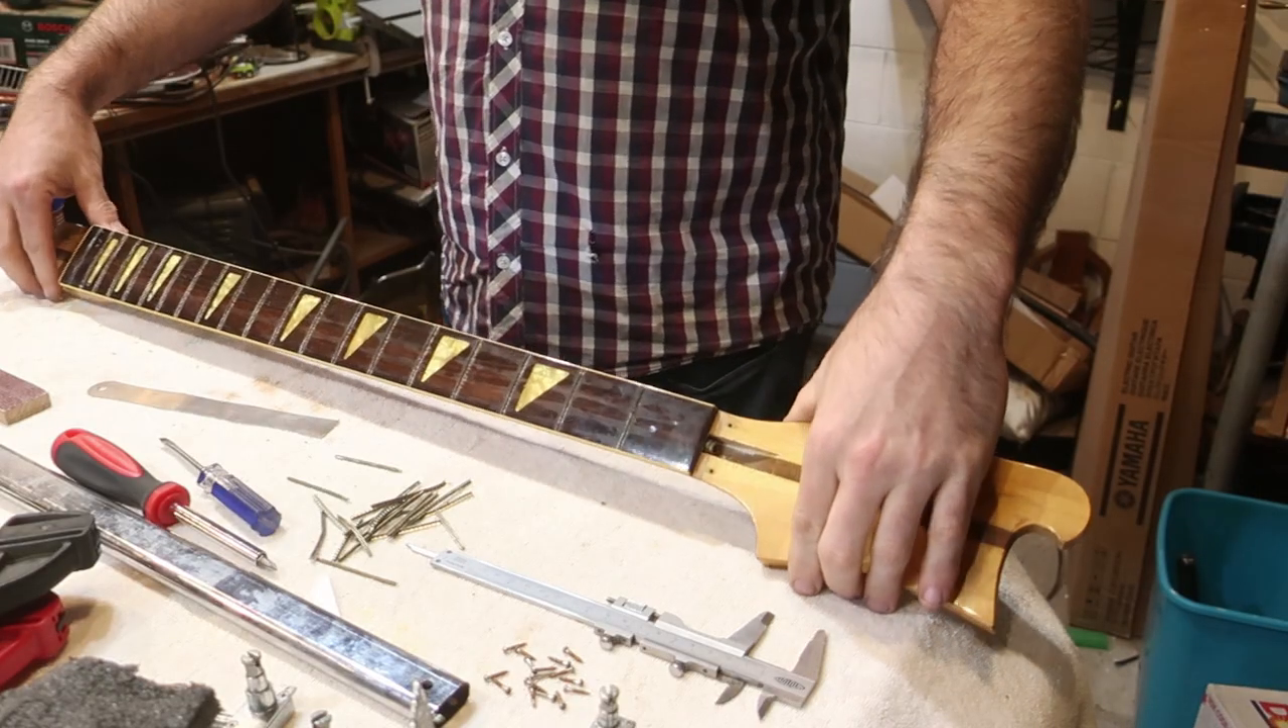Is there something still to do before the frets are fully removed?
No.